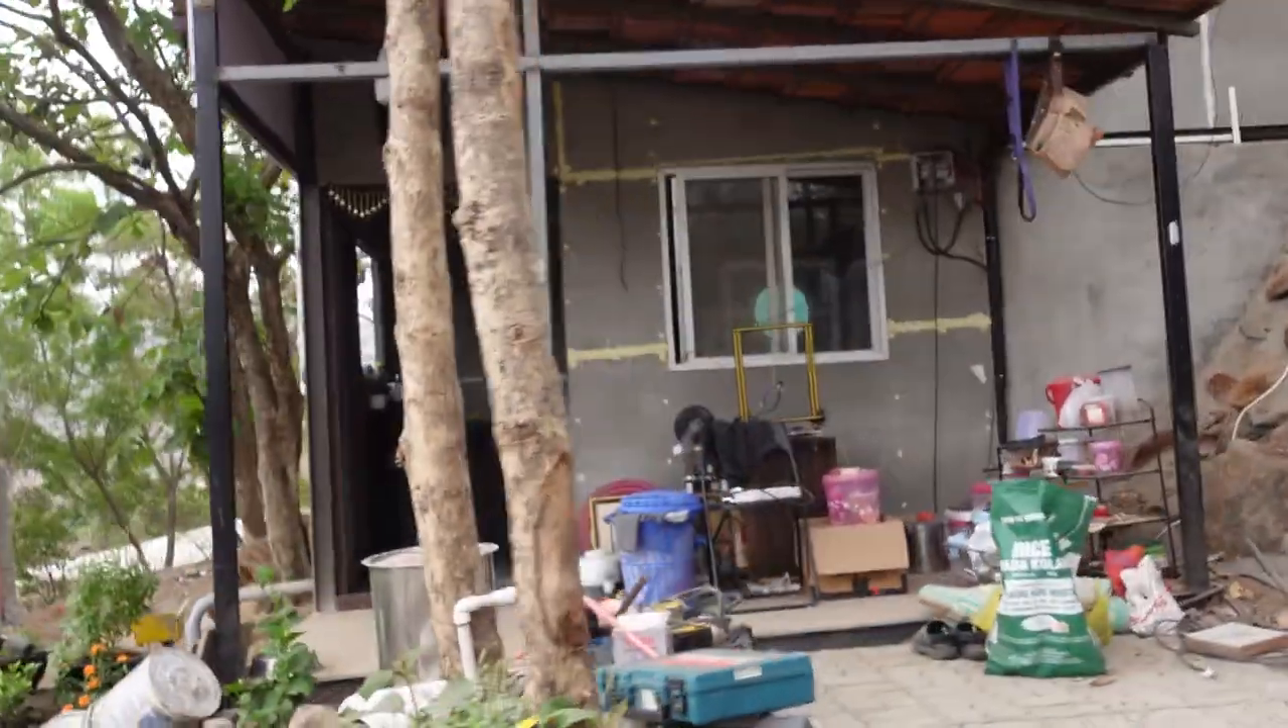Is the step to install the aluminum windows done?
Yes.